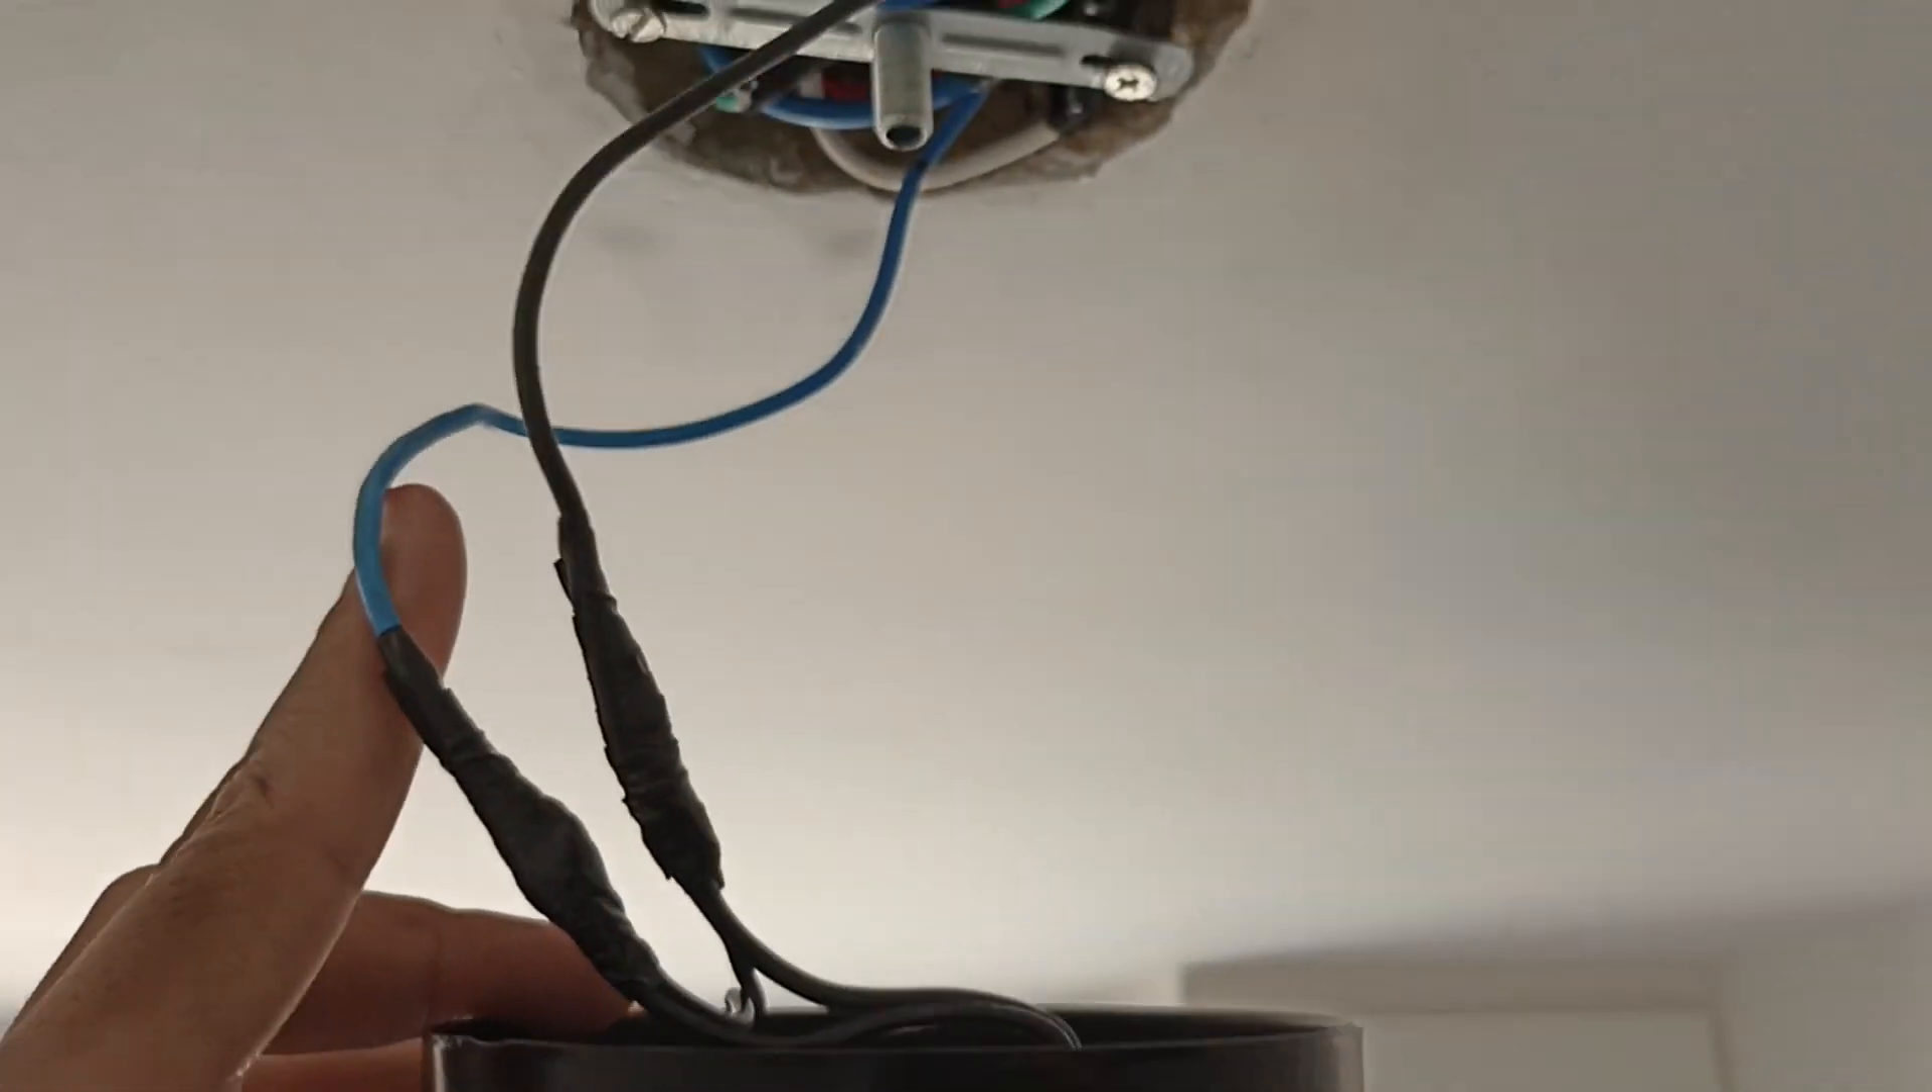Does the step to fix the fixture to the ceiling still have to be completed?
Yes.